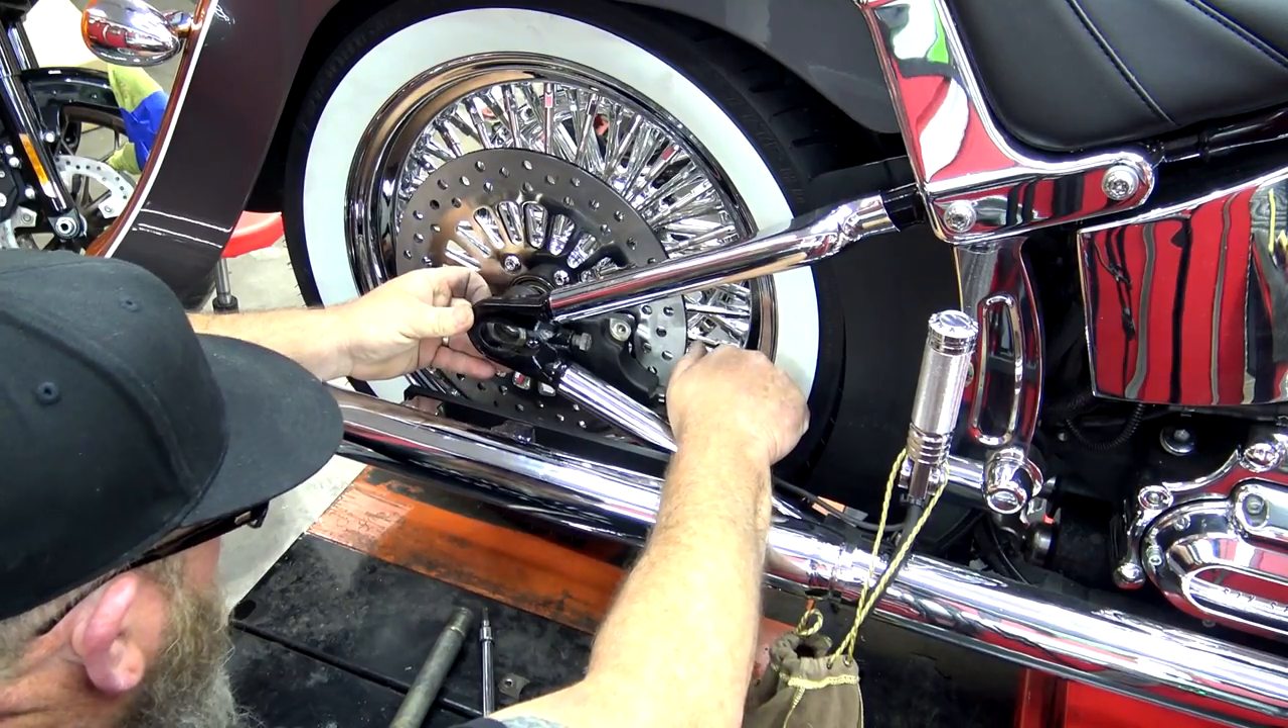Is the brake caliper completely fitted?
No.